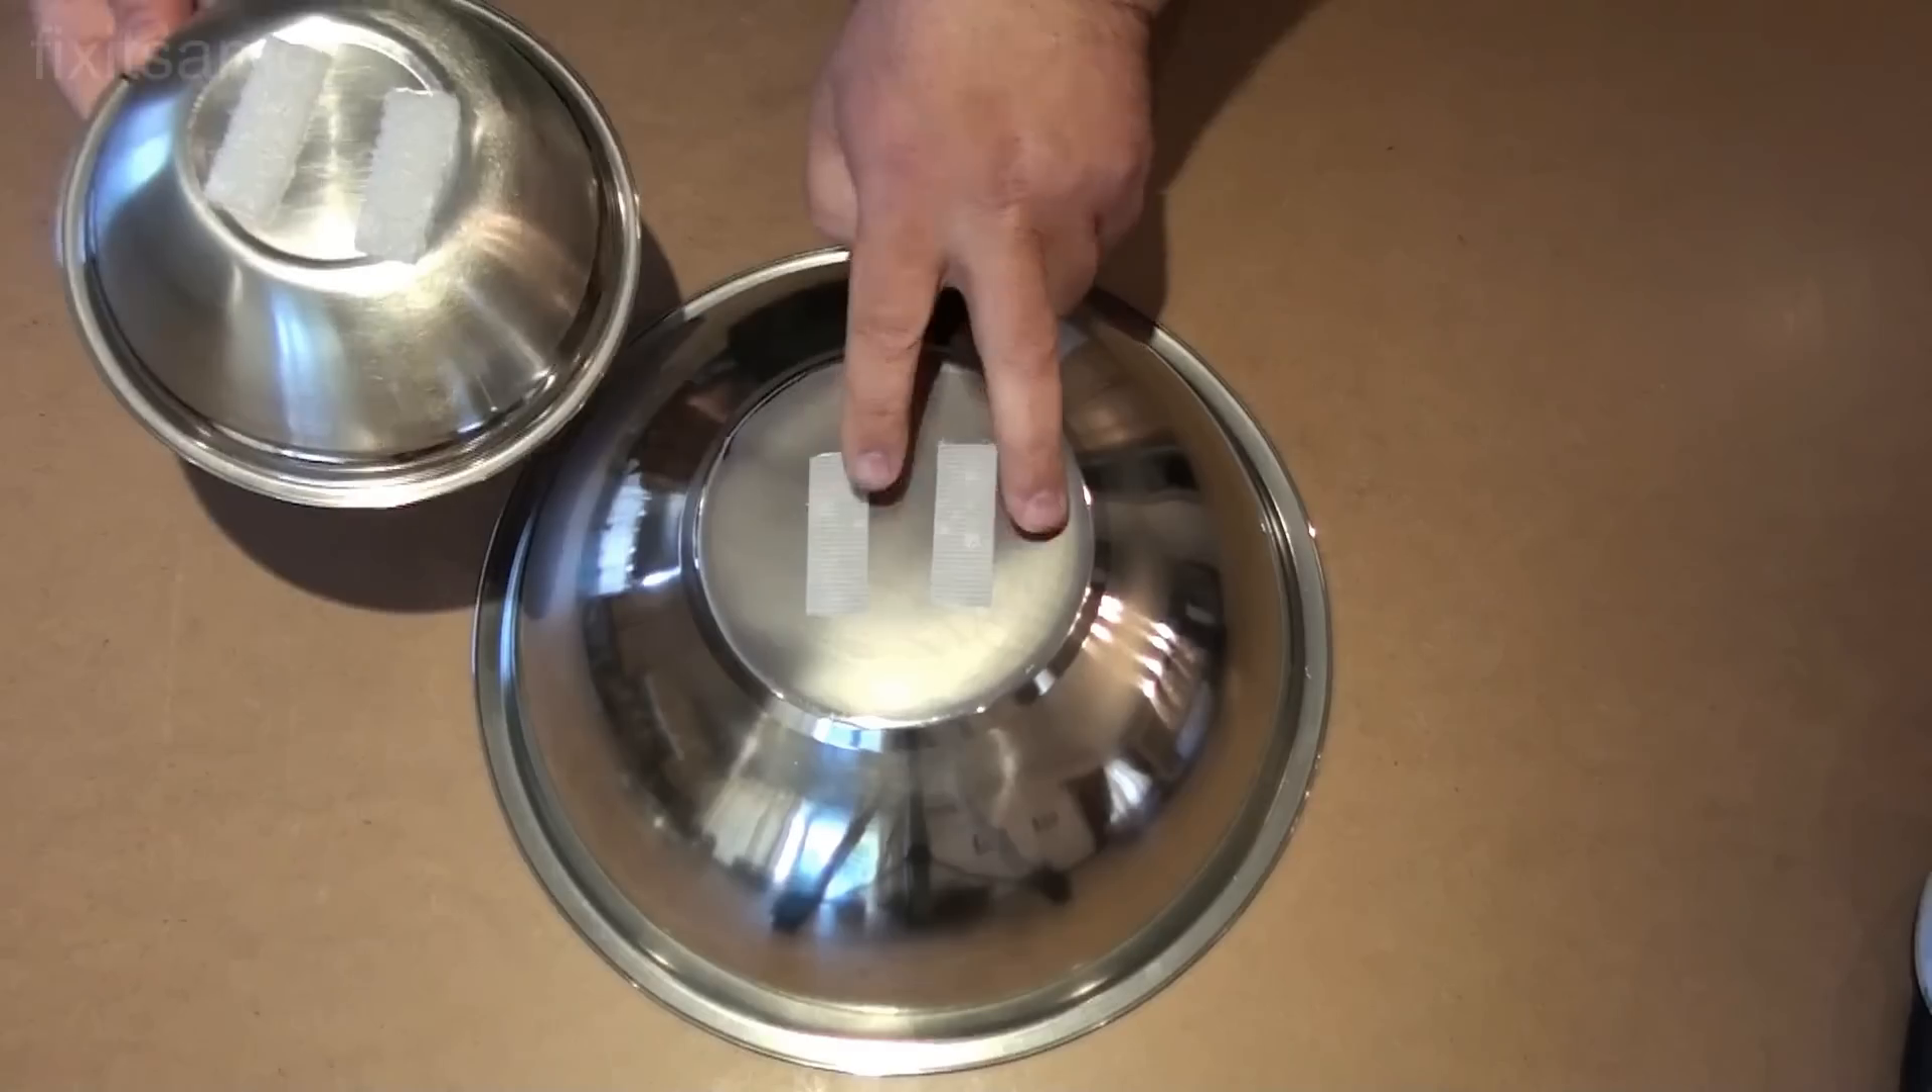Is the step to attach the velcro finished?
Yes.